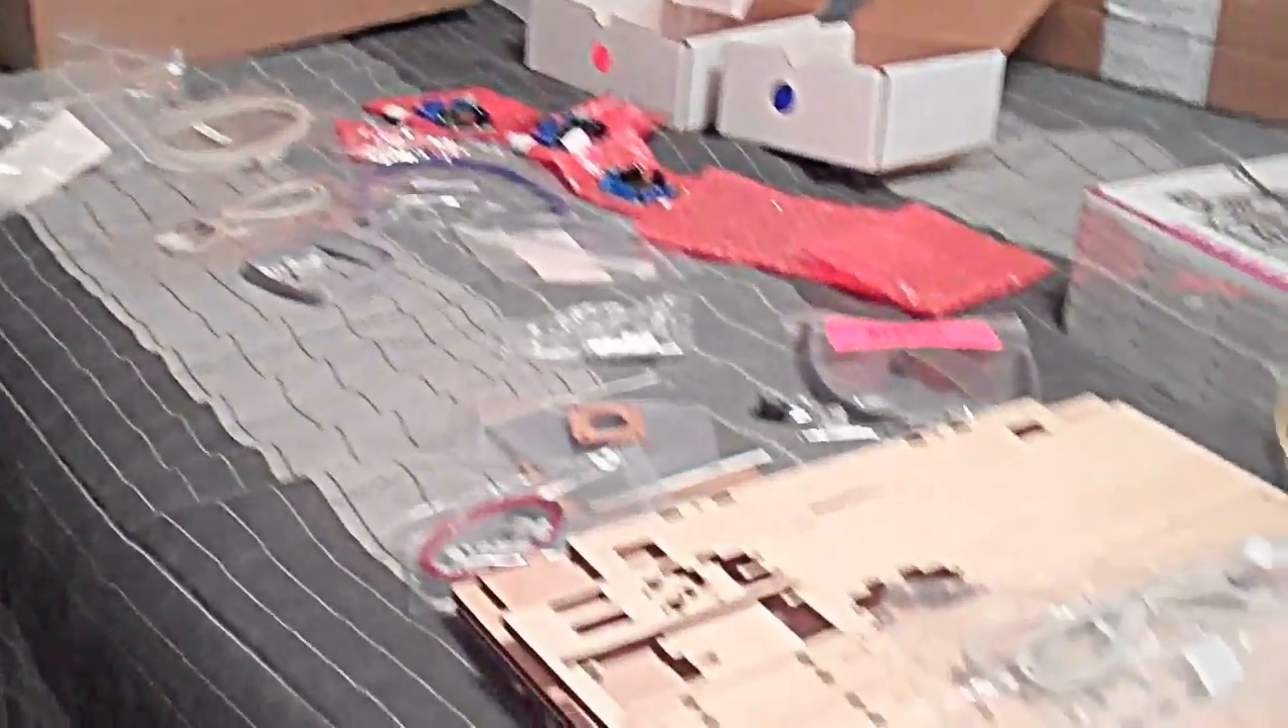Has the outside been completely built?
No.